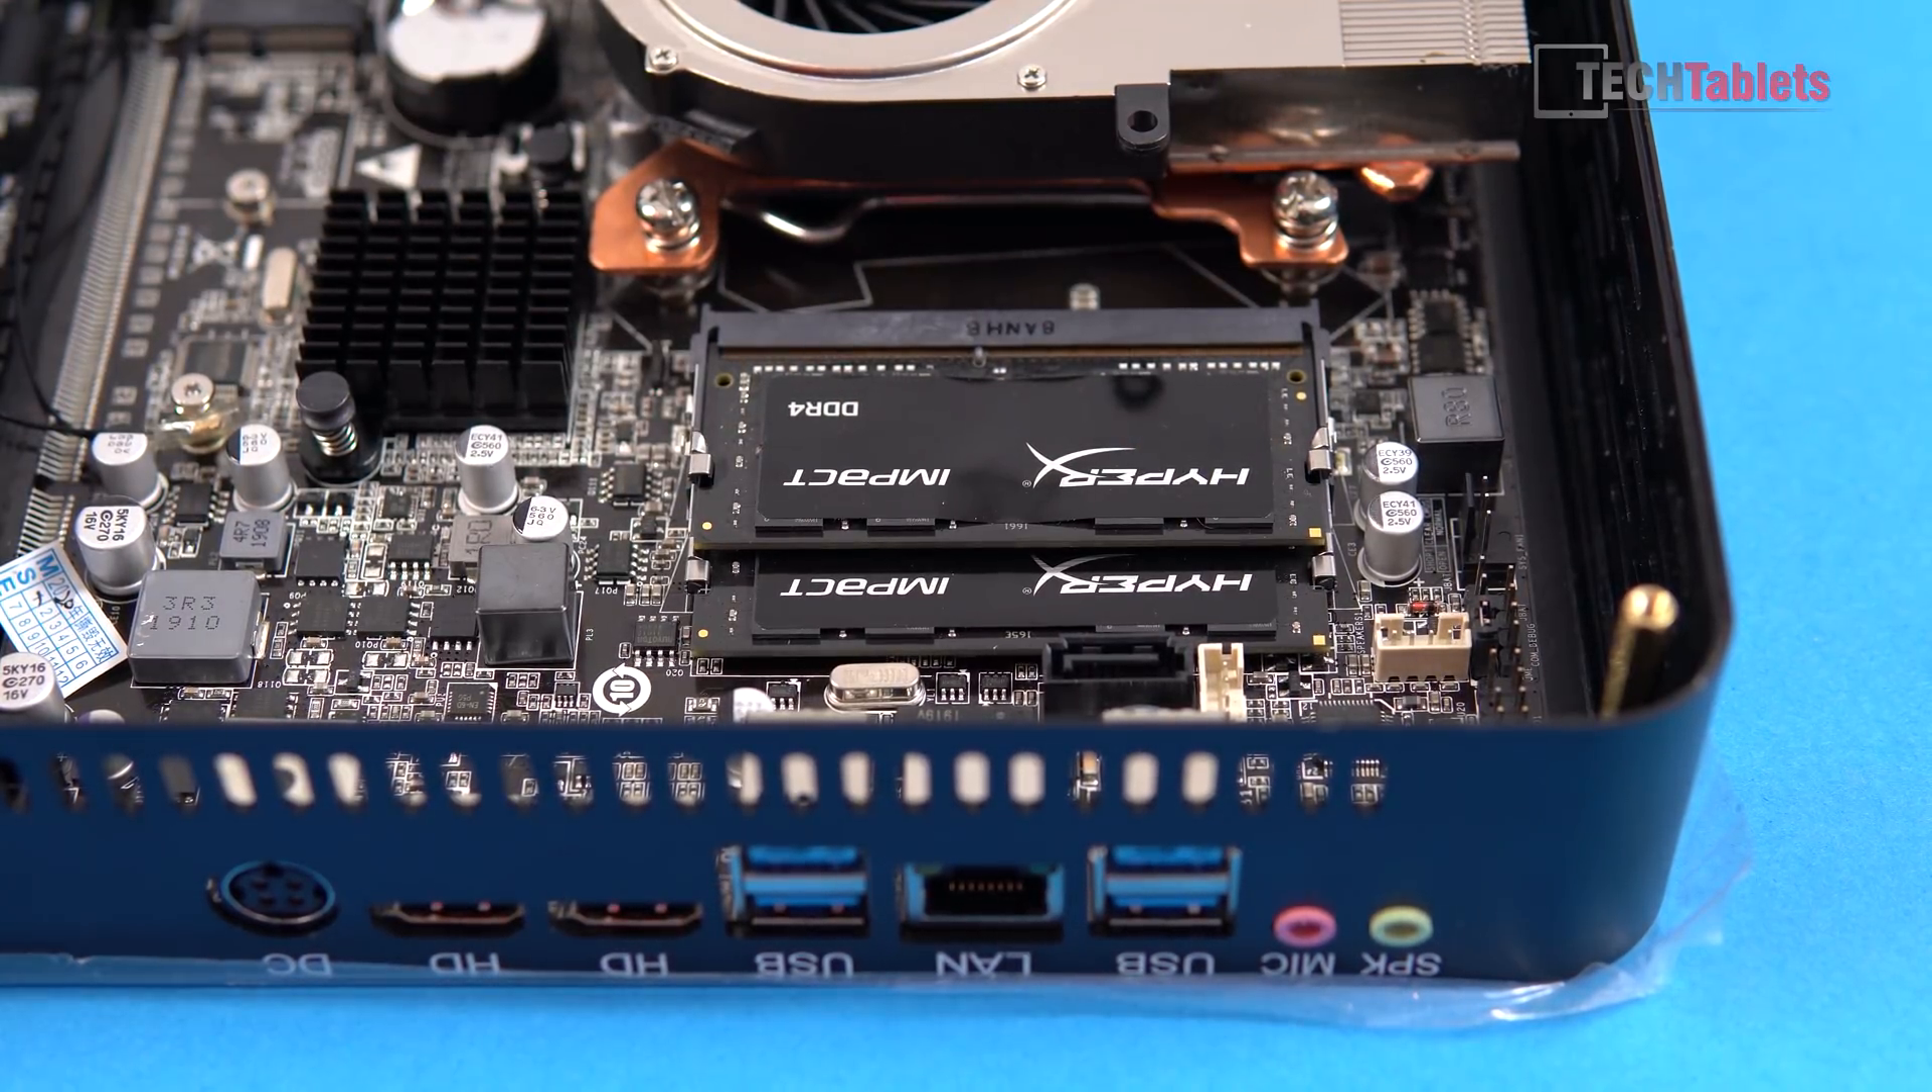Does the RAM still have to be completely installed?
No.